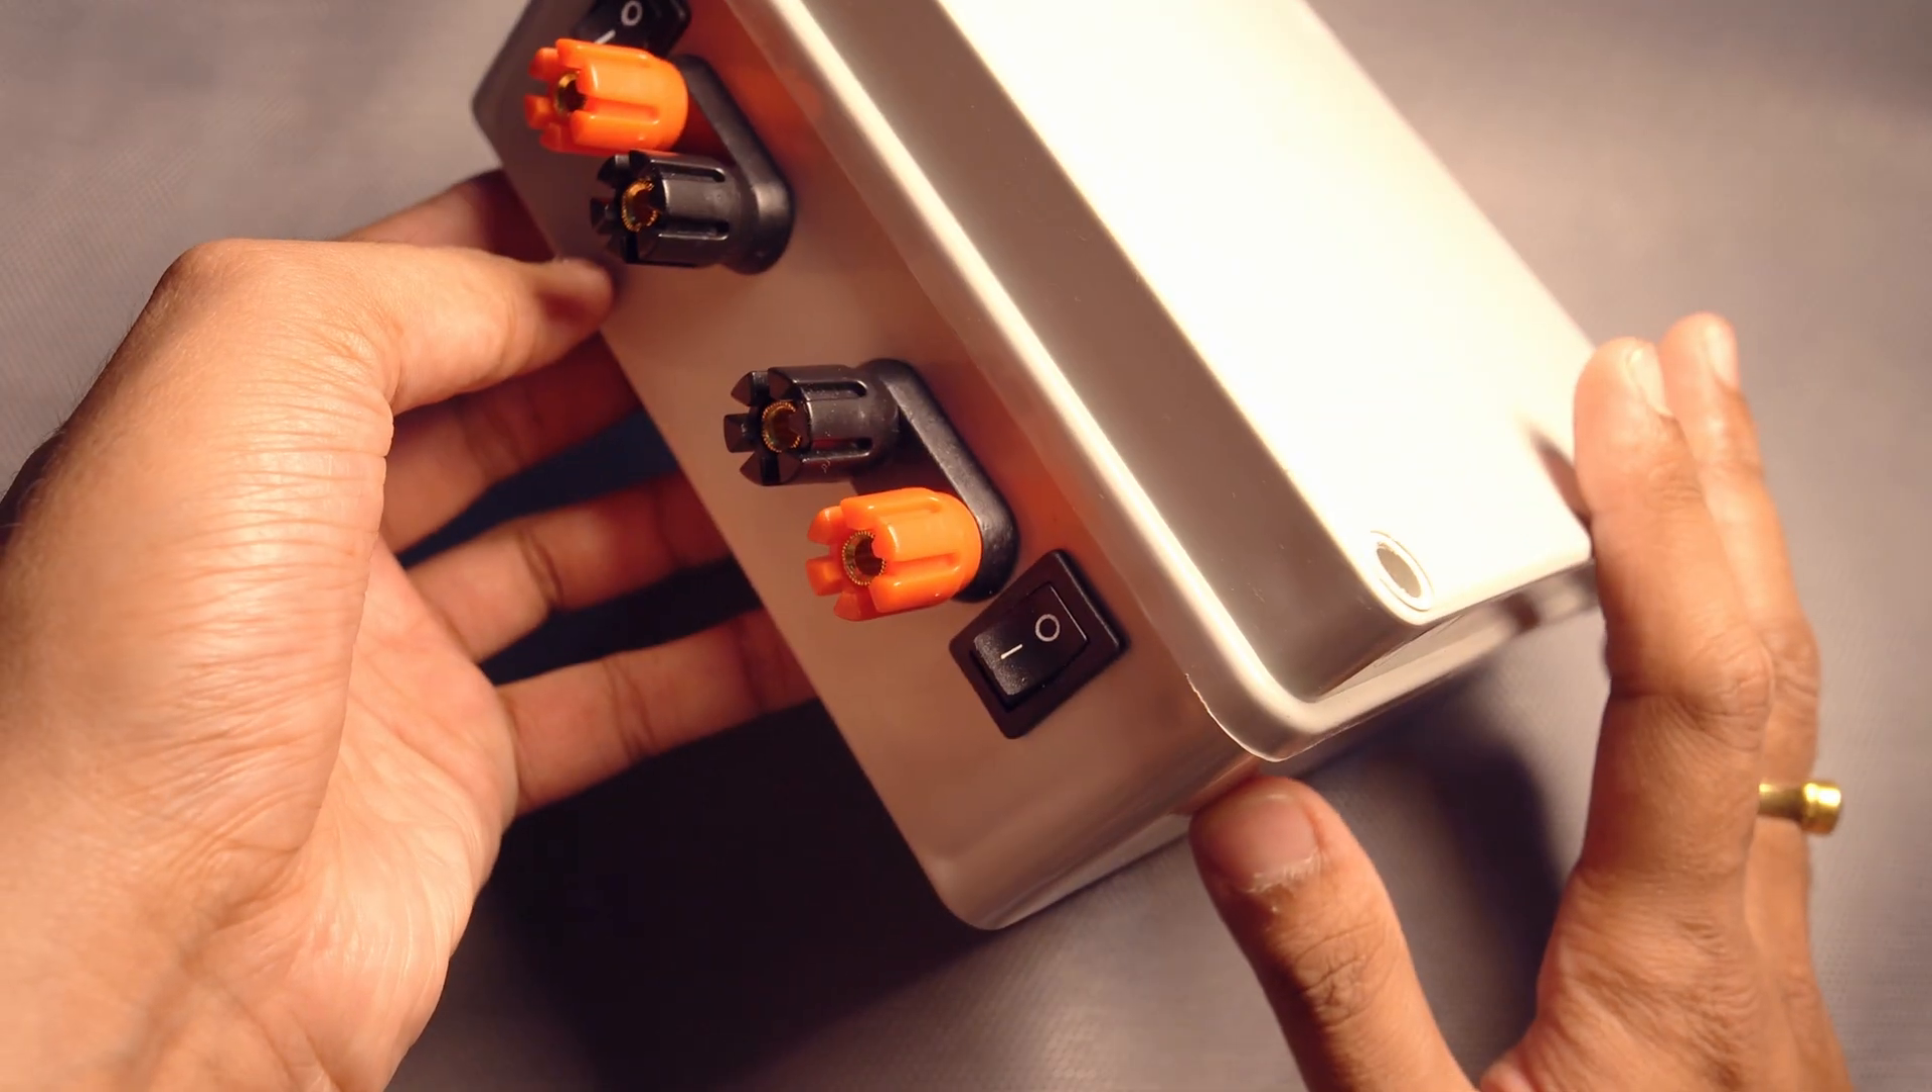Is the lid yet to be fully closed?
No.